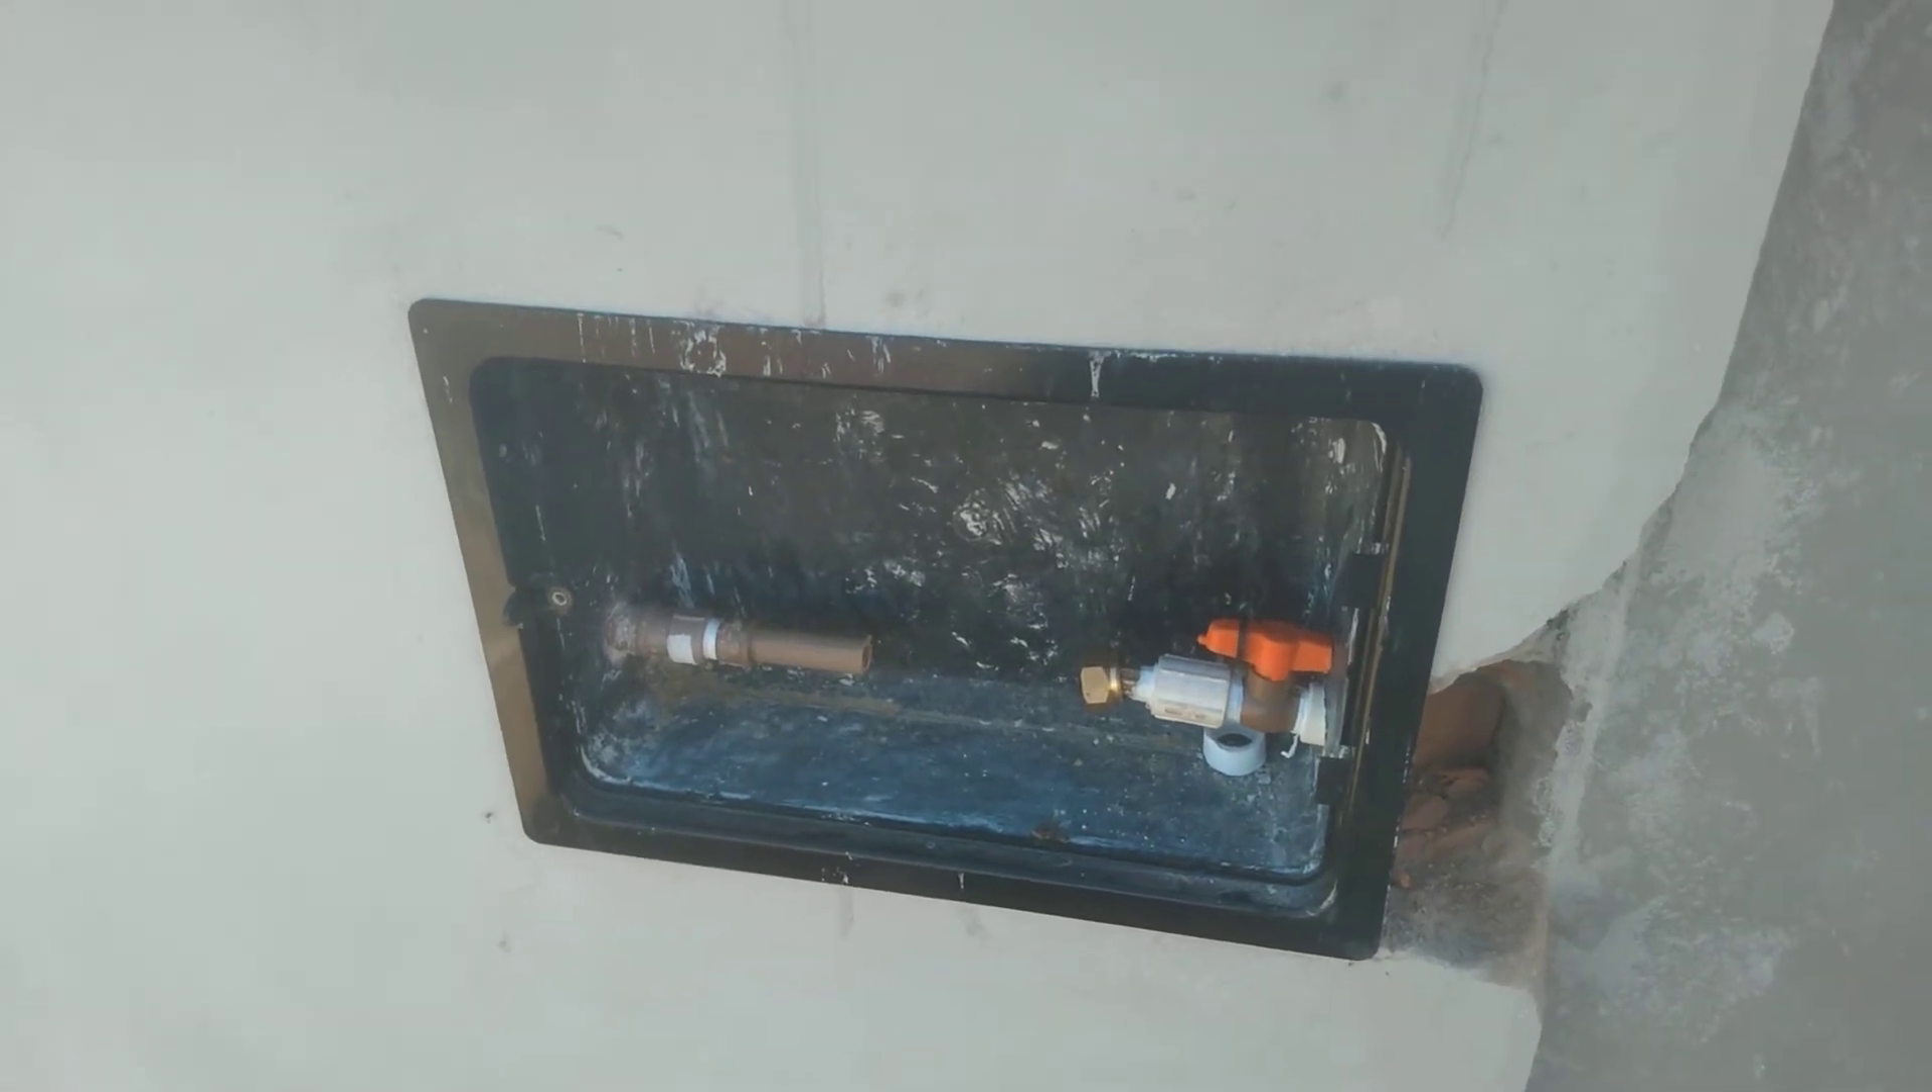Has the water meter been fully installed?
No.